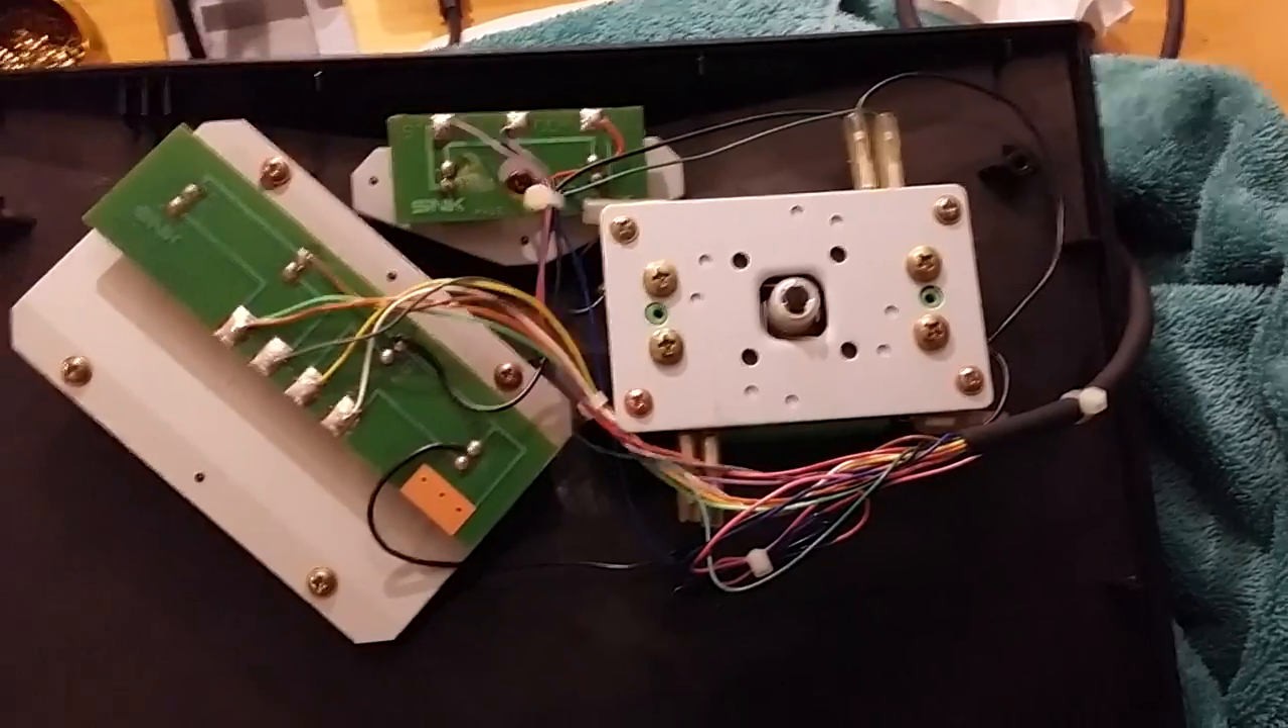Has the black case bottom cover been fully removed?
Yes.